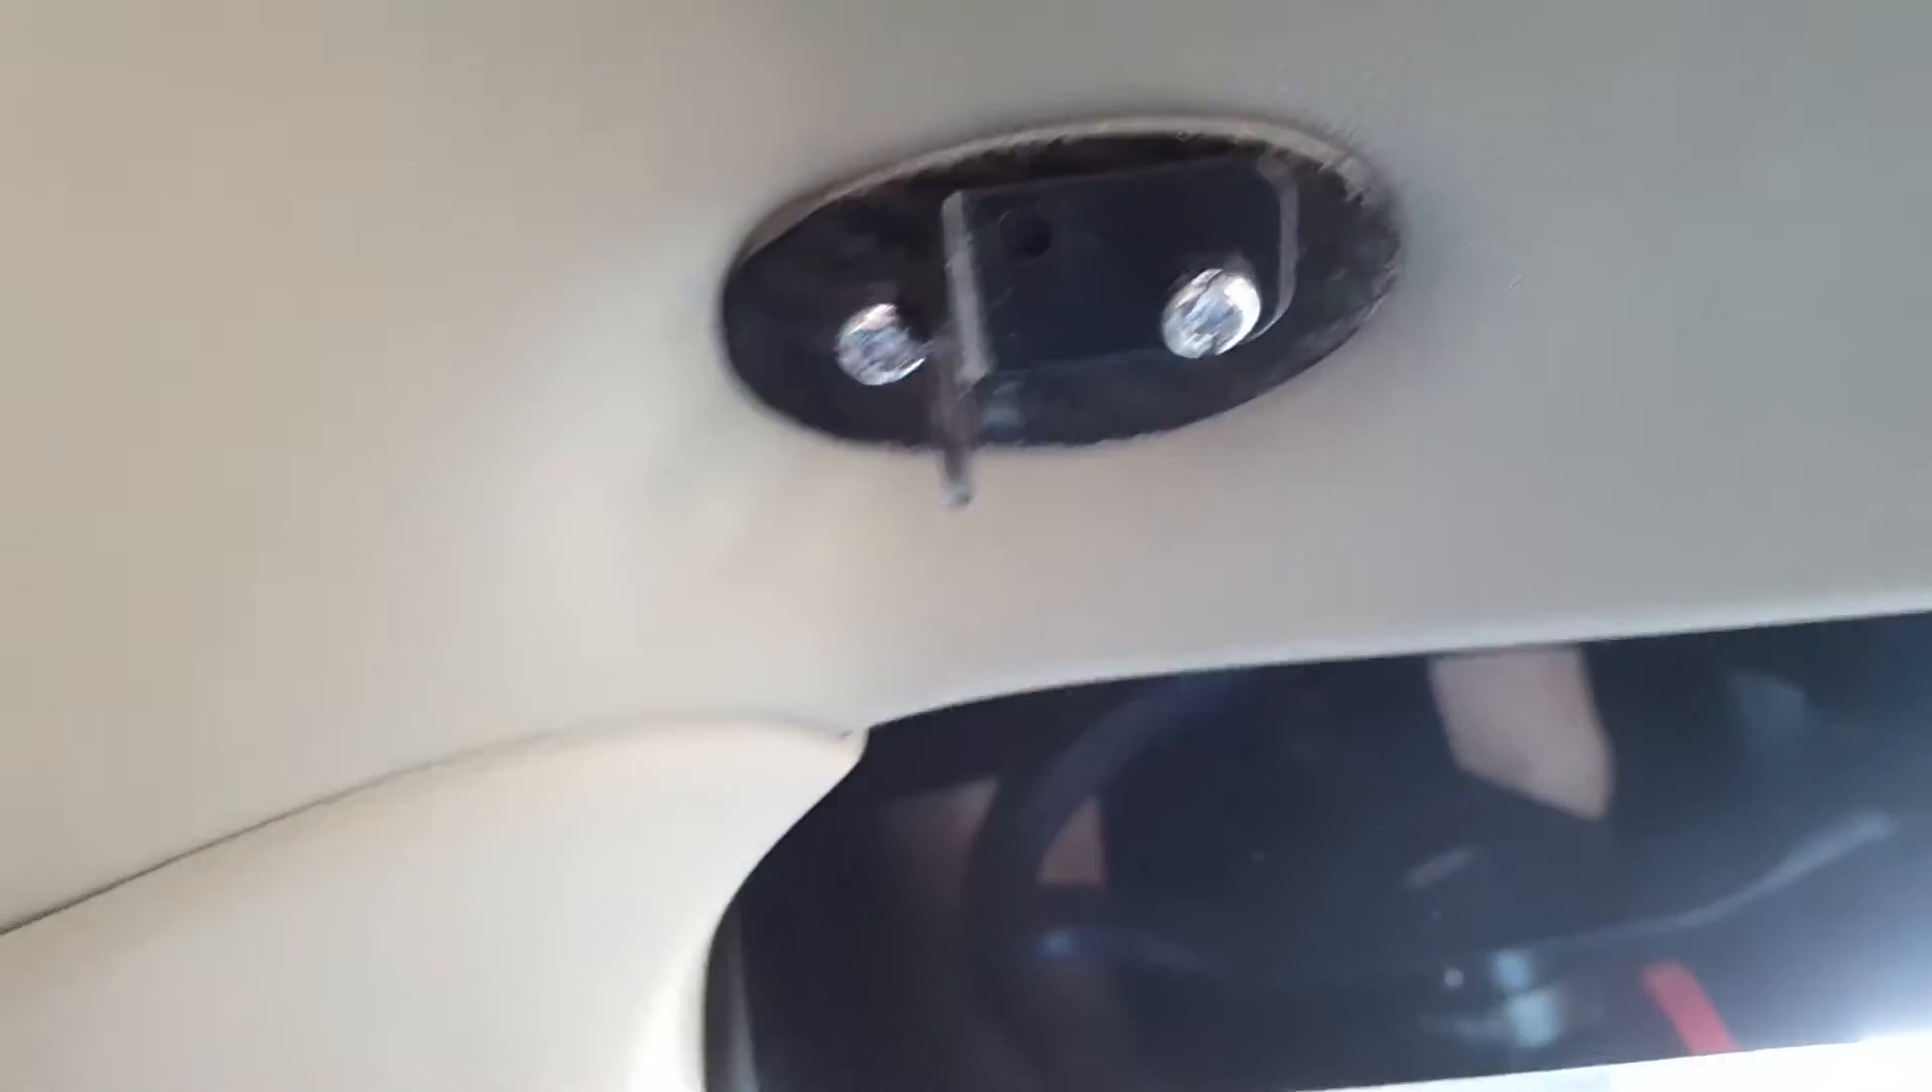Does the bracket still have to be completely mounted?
No.